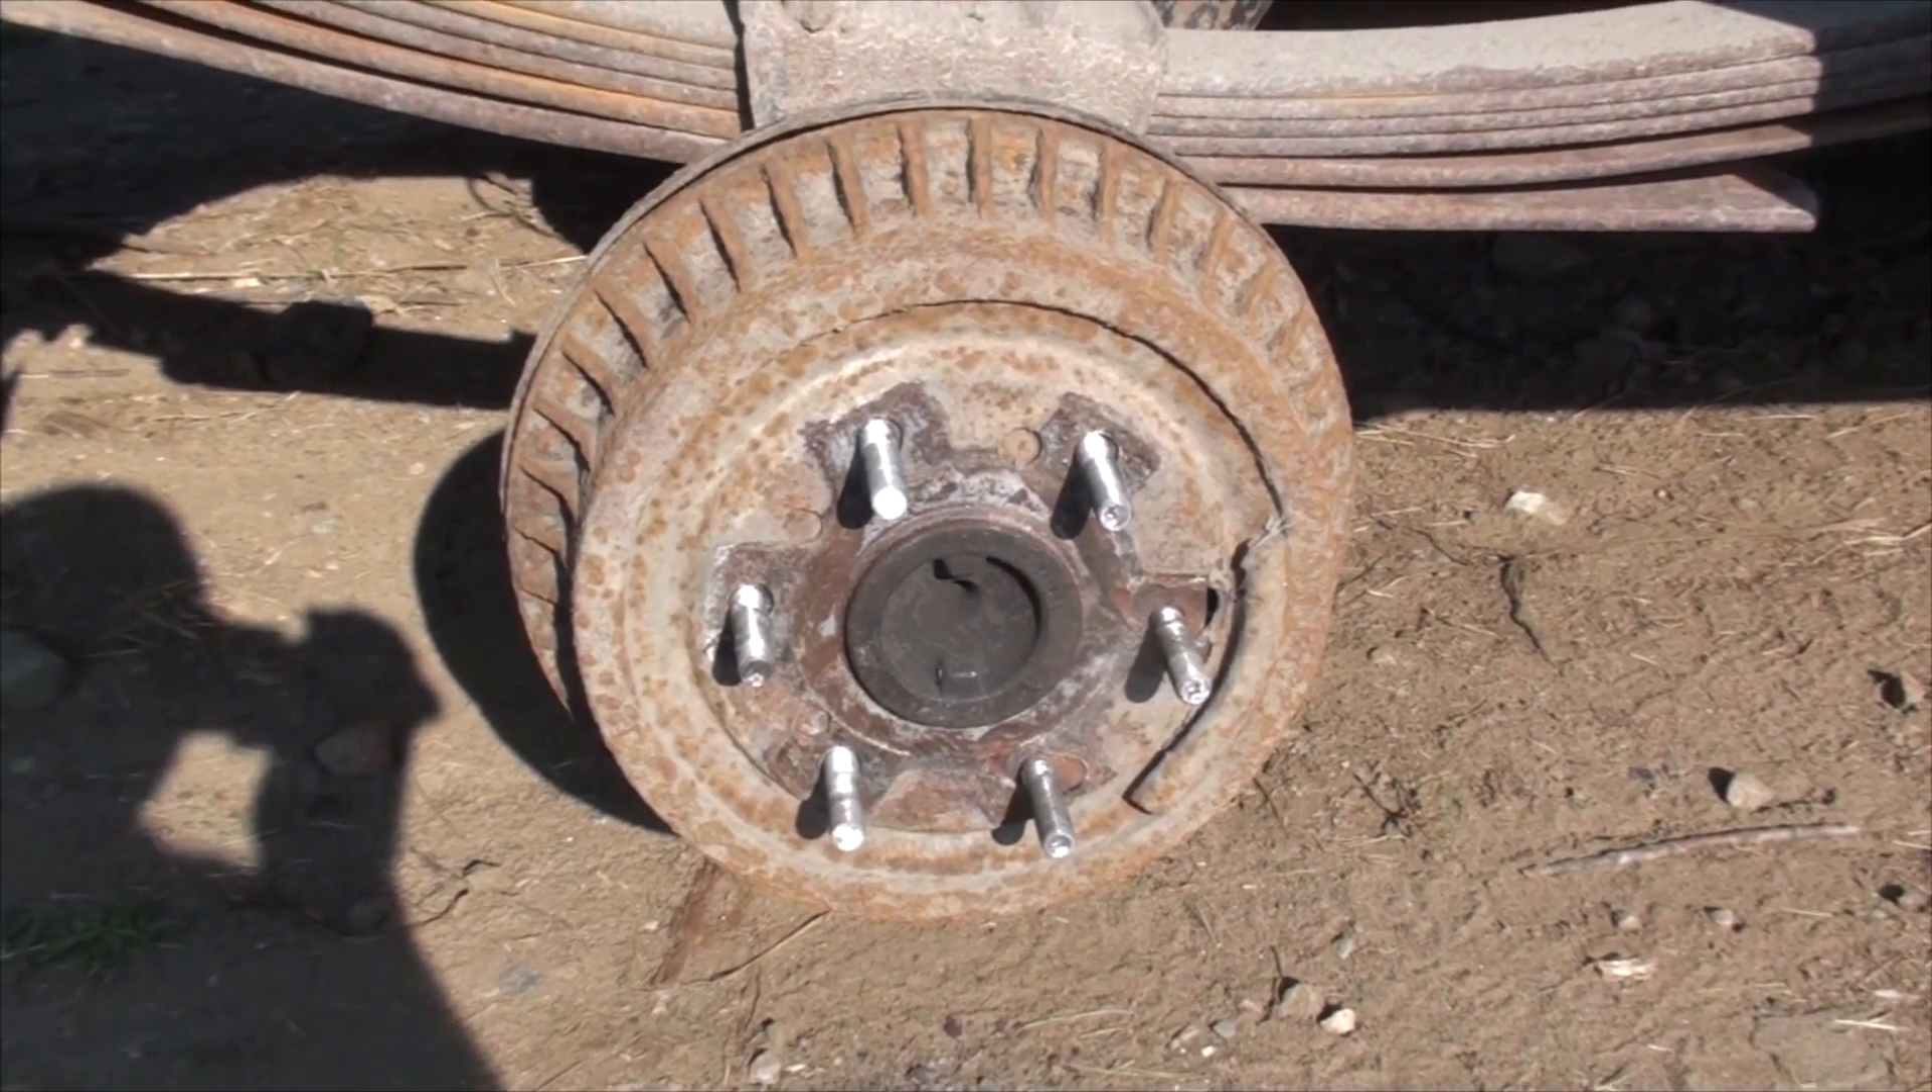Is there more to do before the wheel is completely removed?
No.